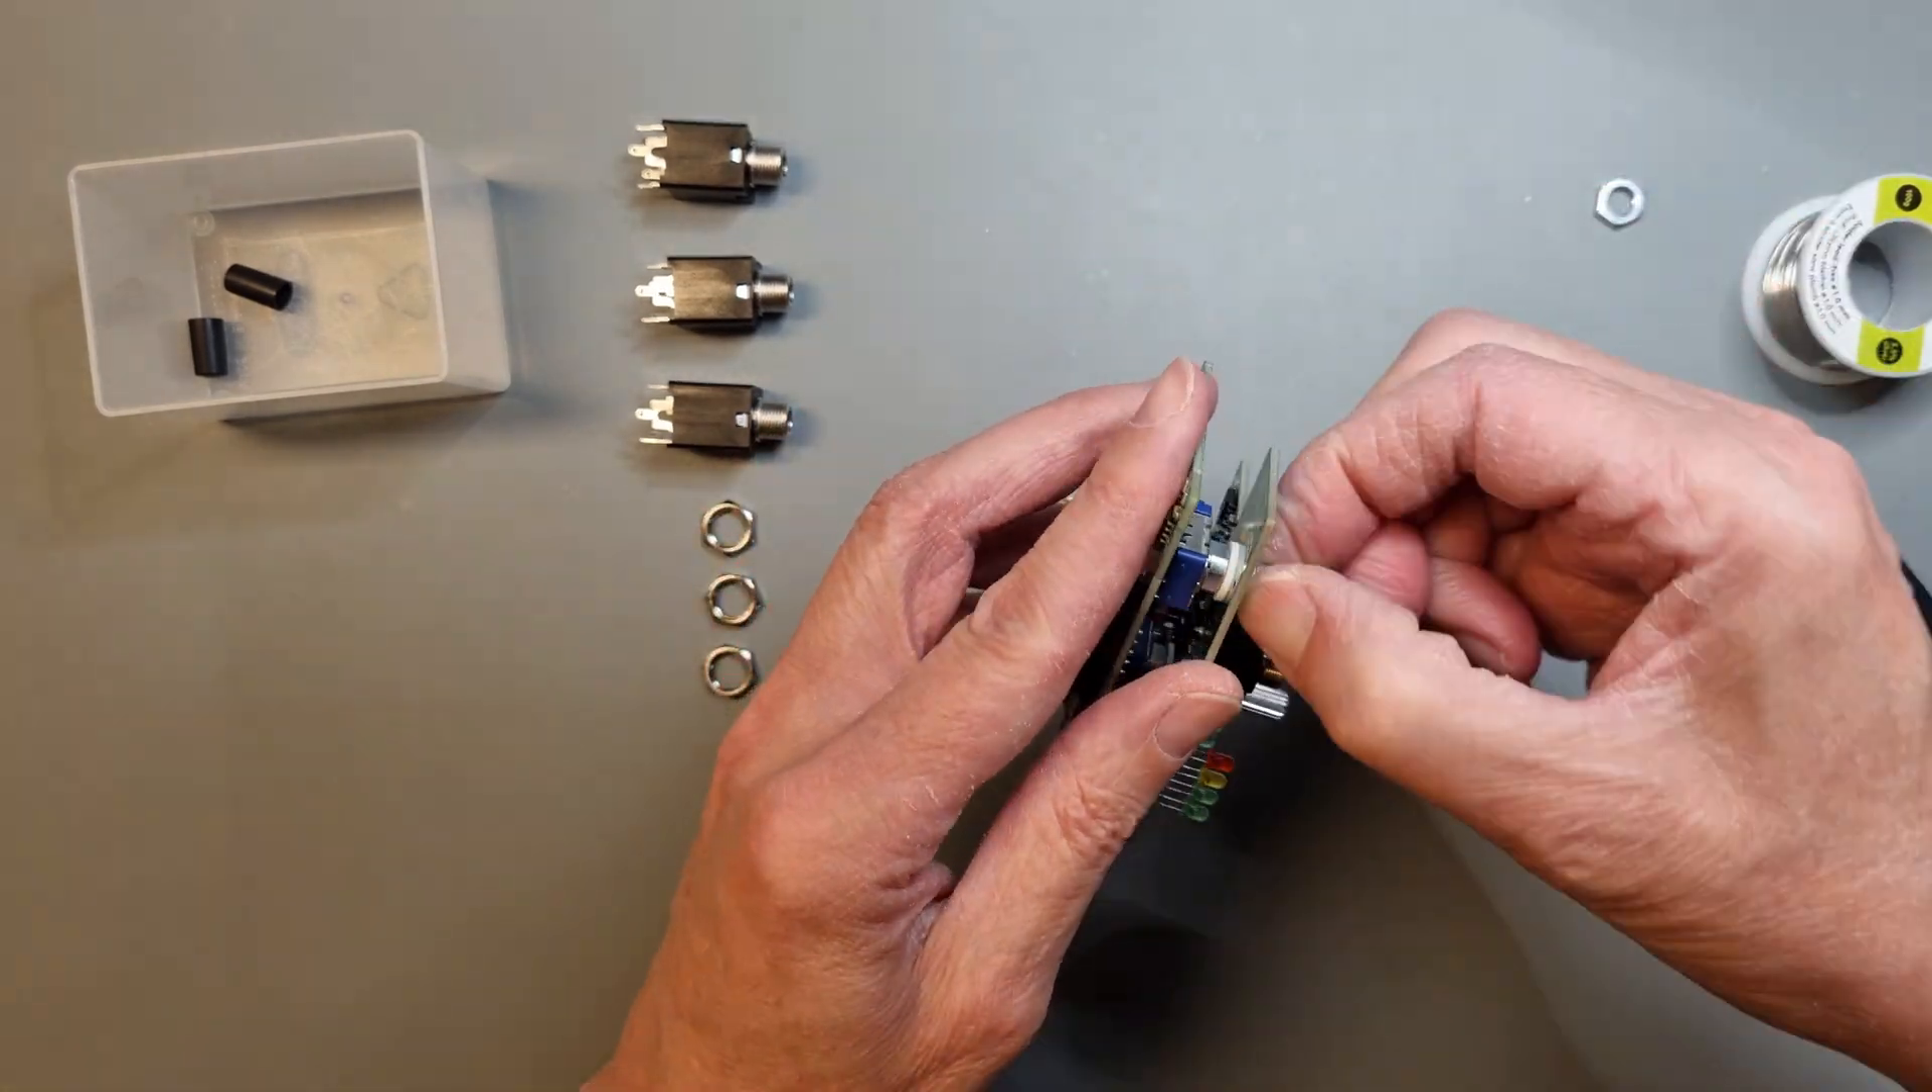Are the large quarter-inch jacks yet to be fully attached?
Yes.